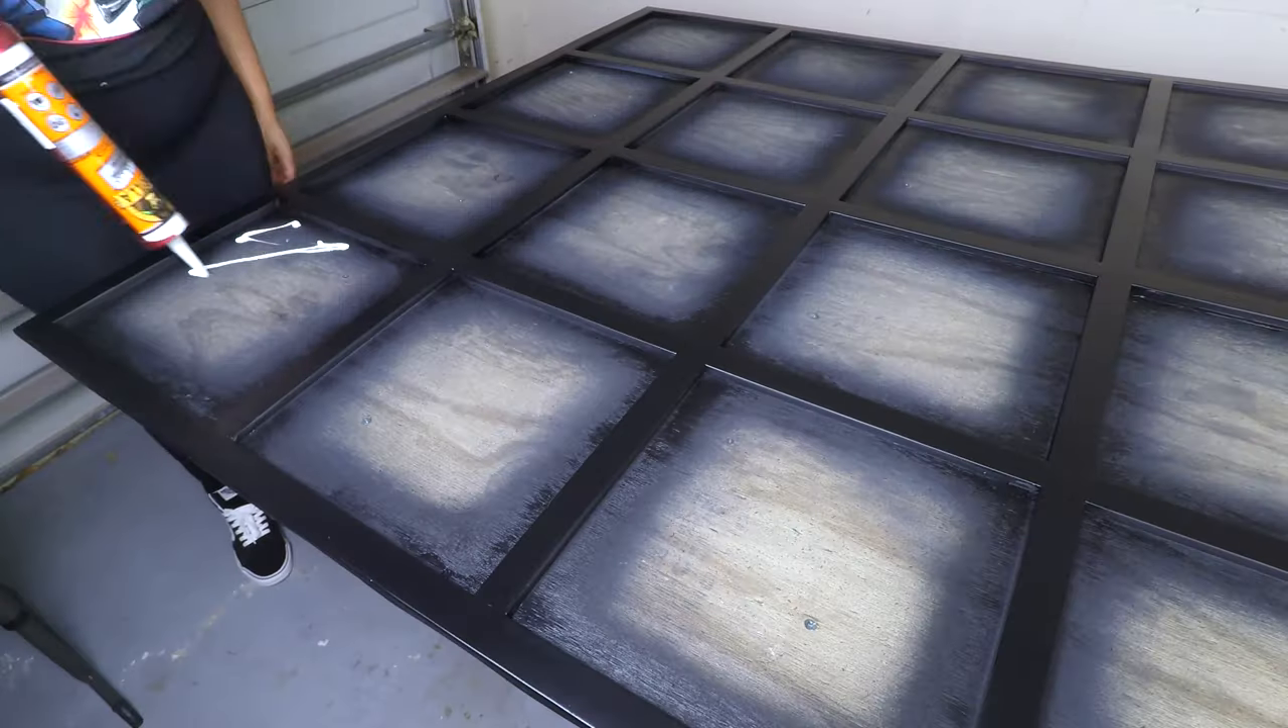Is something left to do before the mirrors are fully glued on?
Yes.